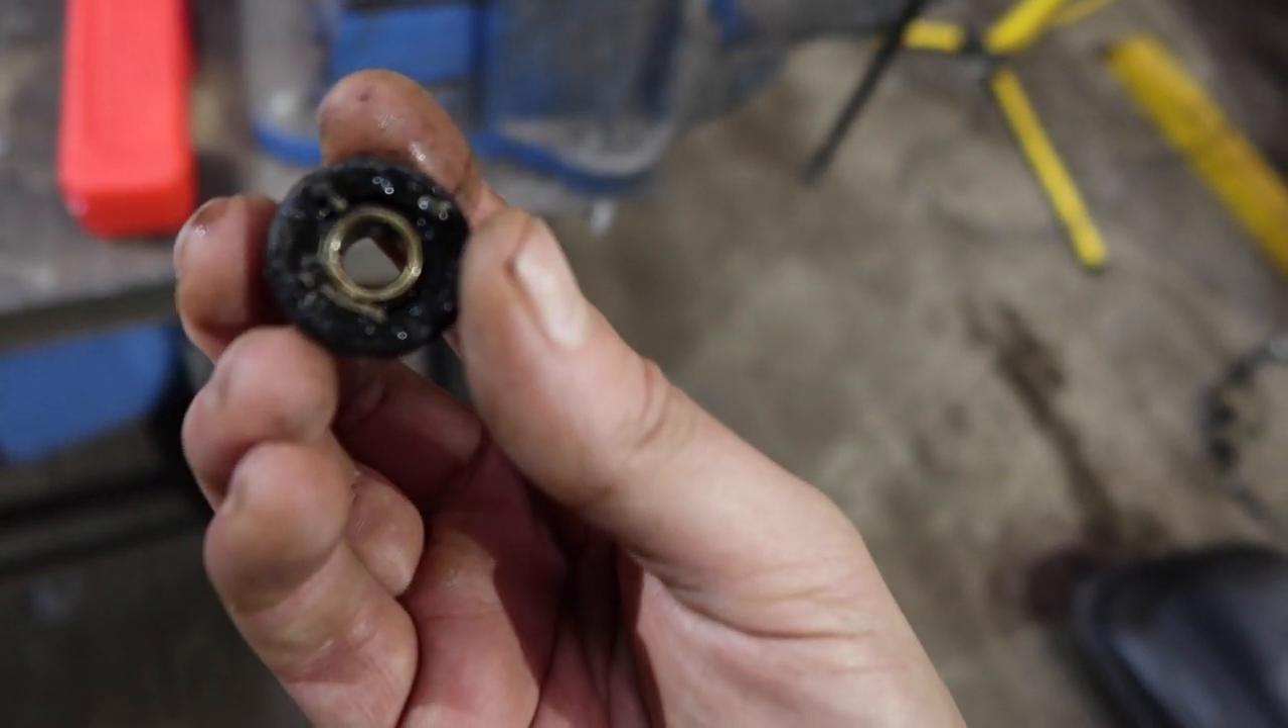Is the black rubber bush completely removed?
Yes.